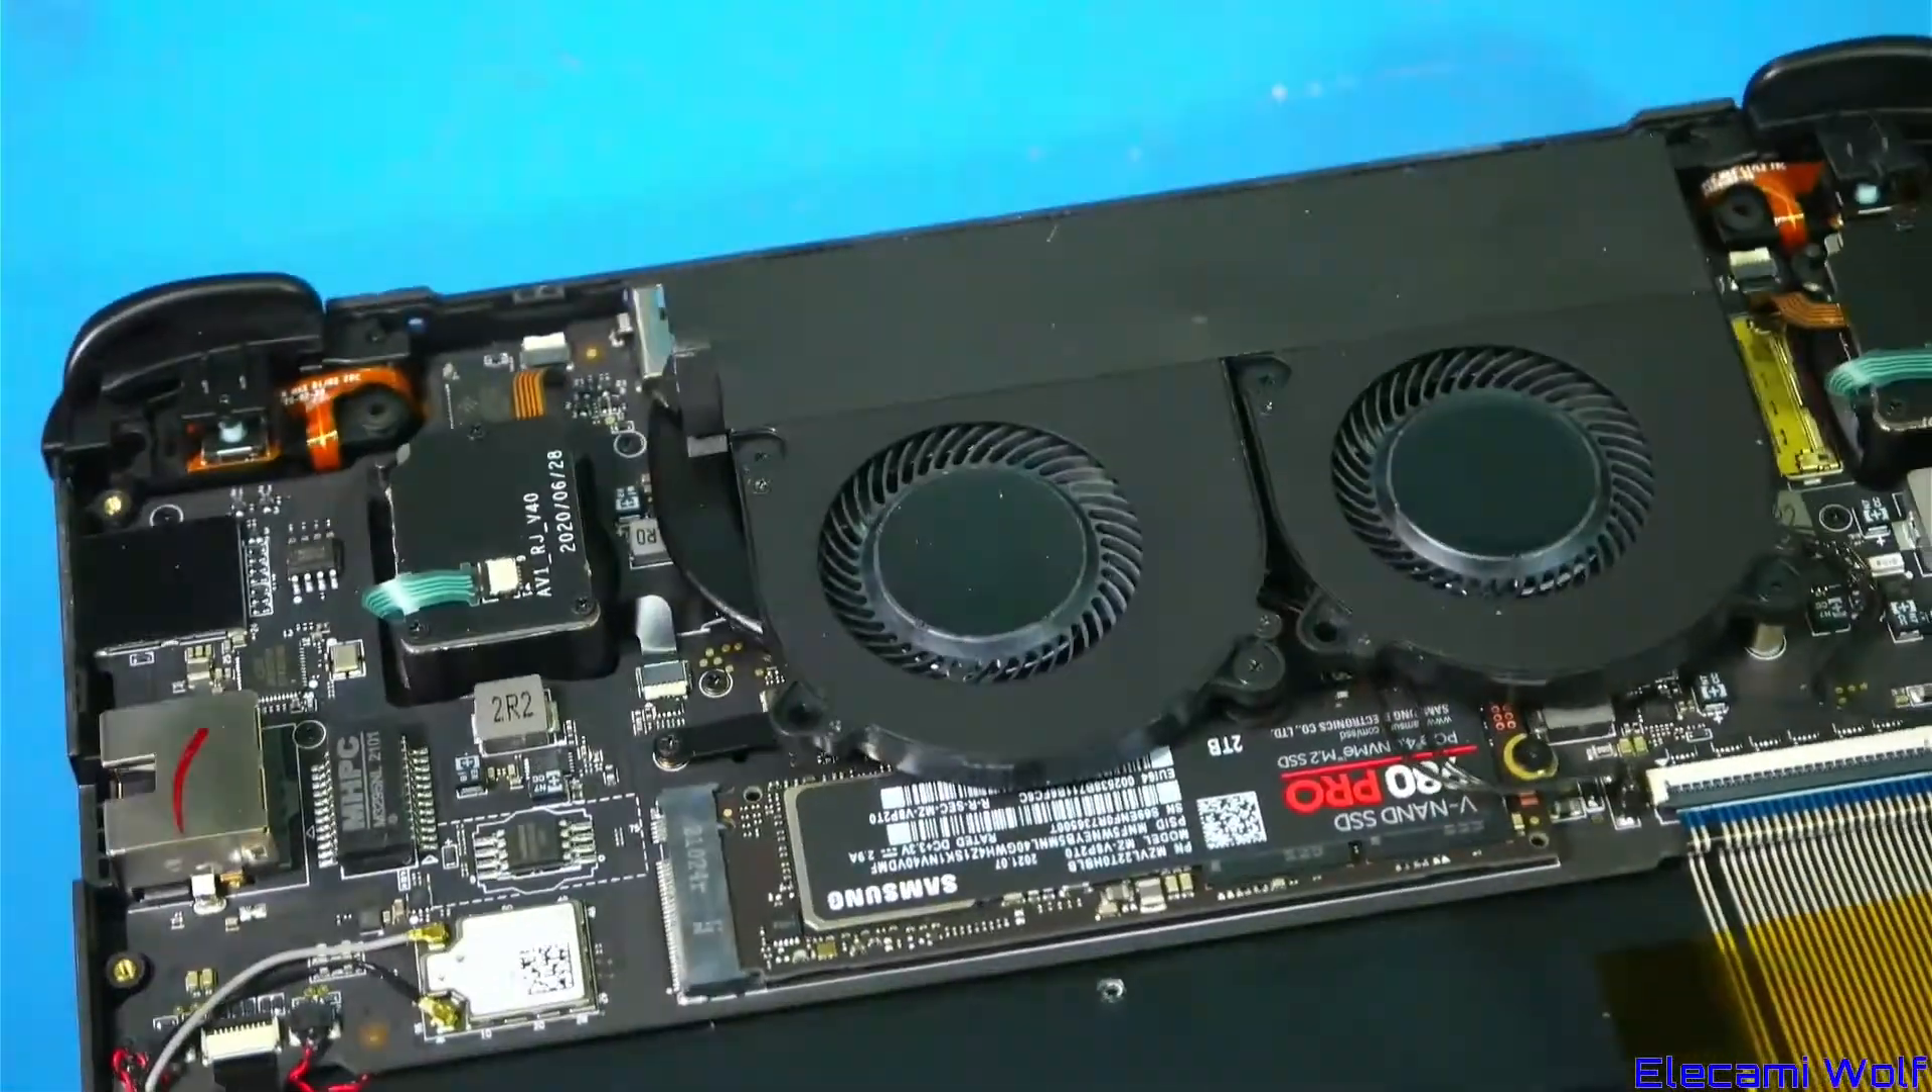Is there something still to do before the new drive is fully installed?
No.